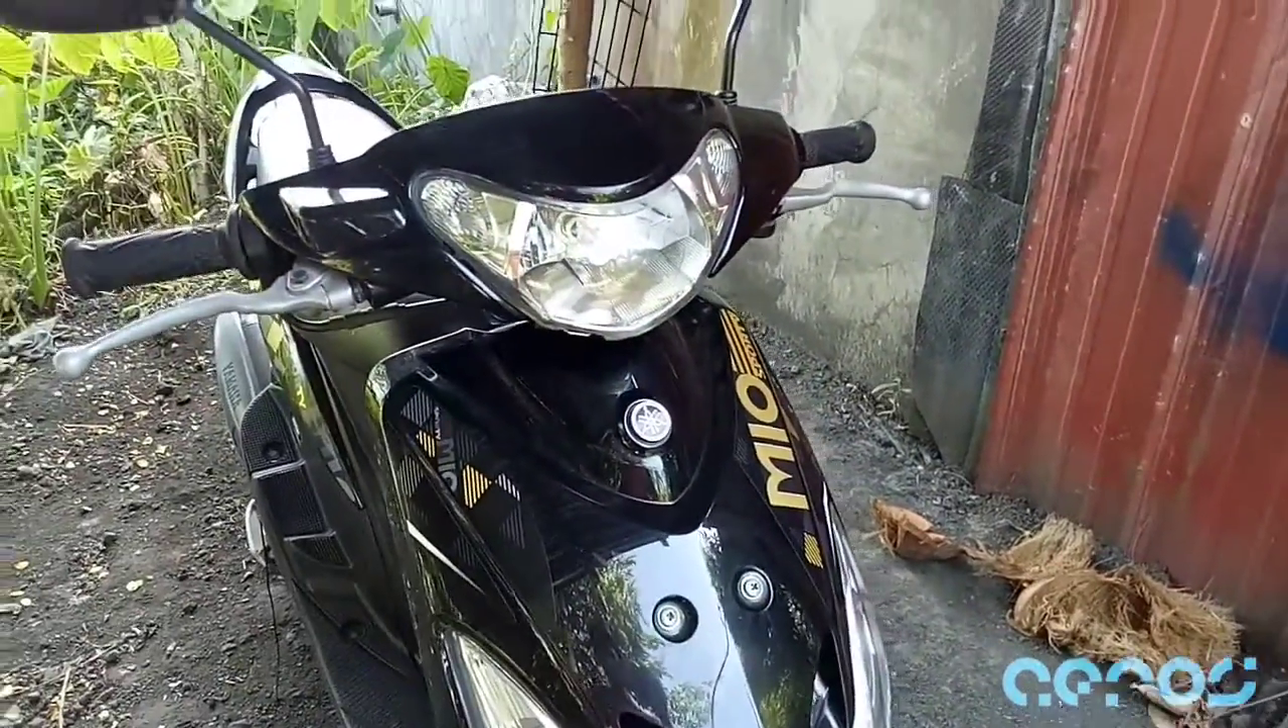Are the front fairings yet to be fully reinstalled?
No.